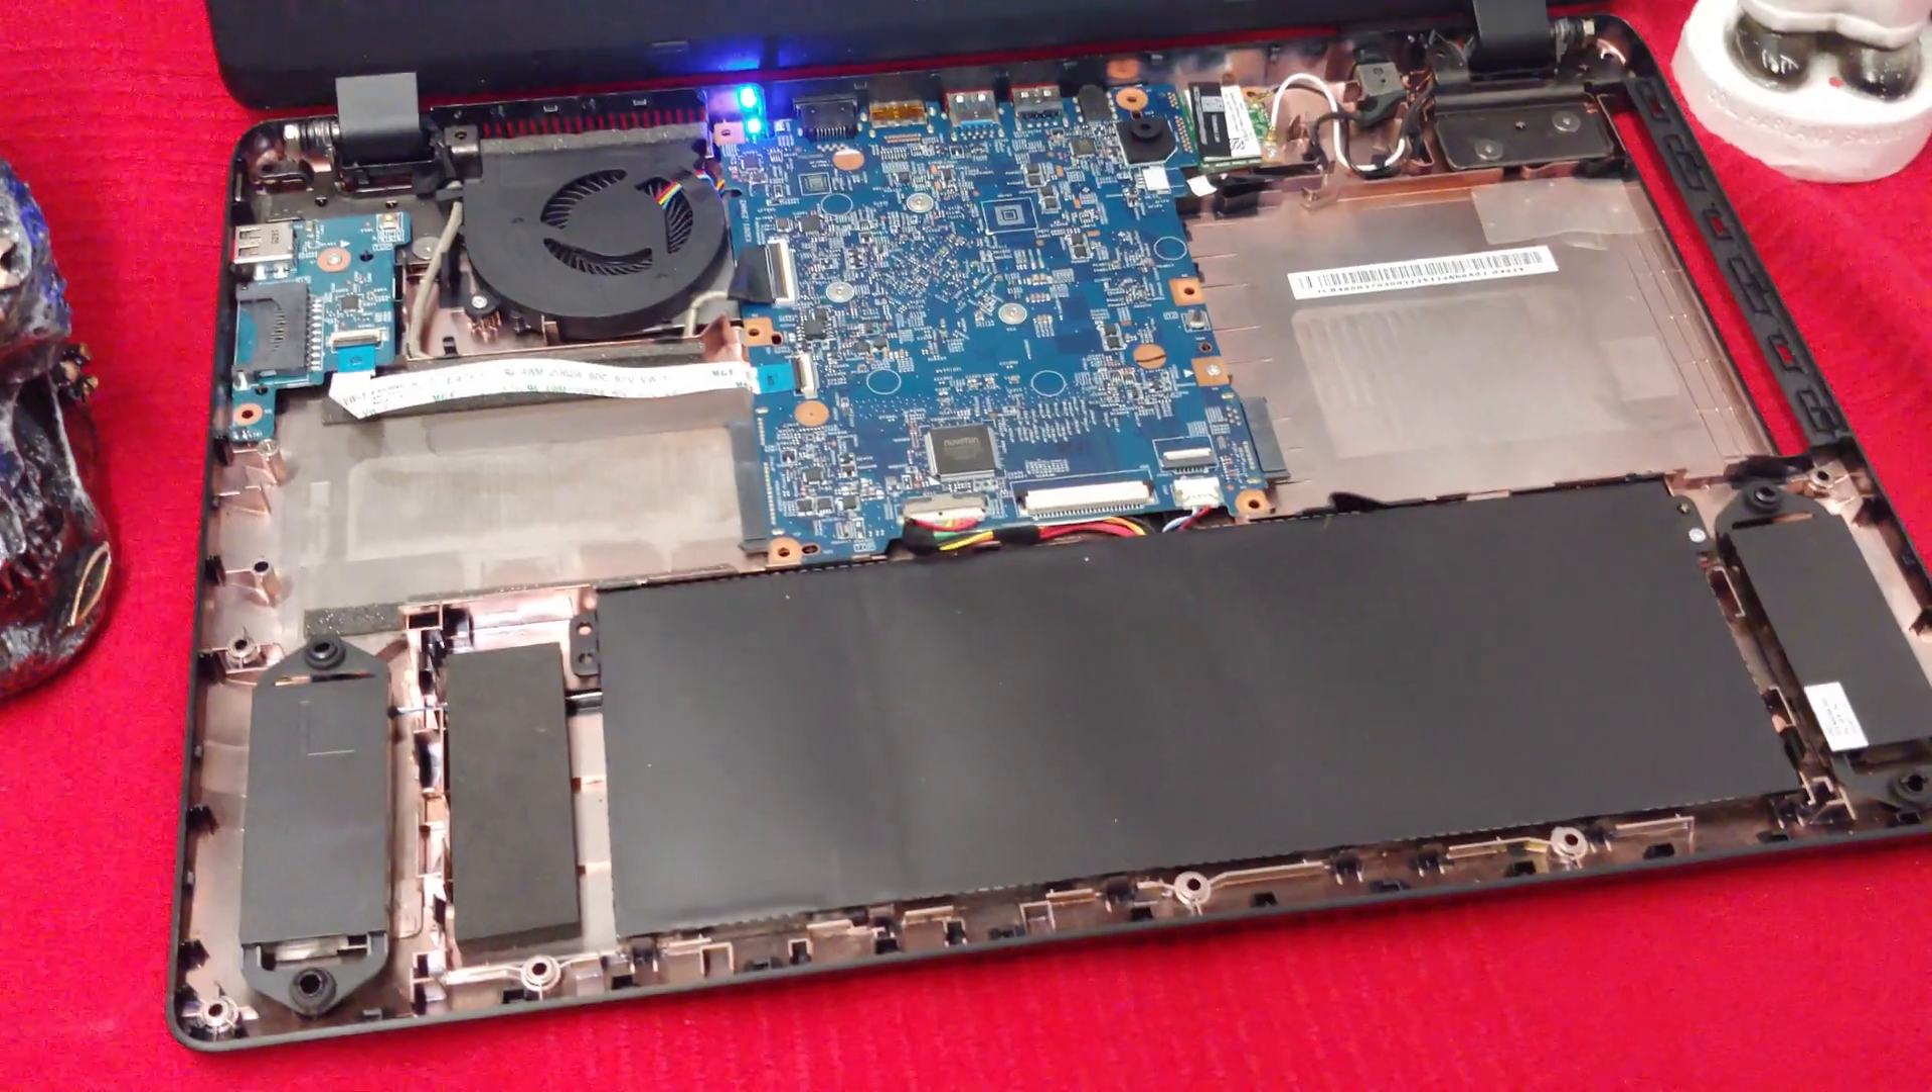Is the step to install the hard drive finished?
No.